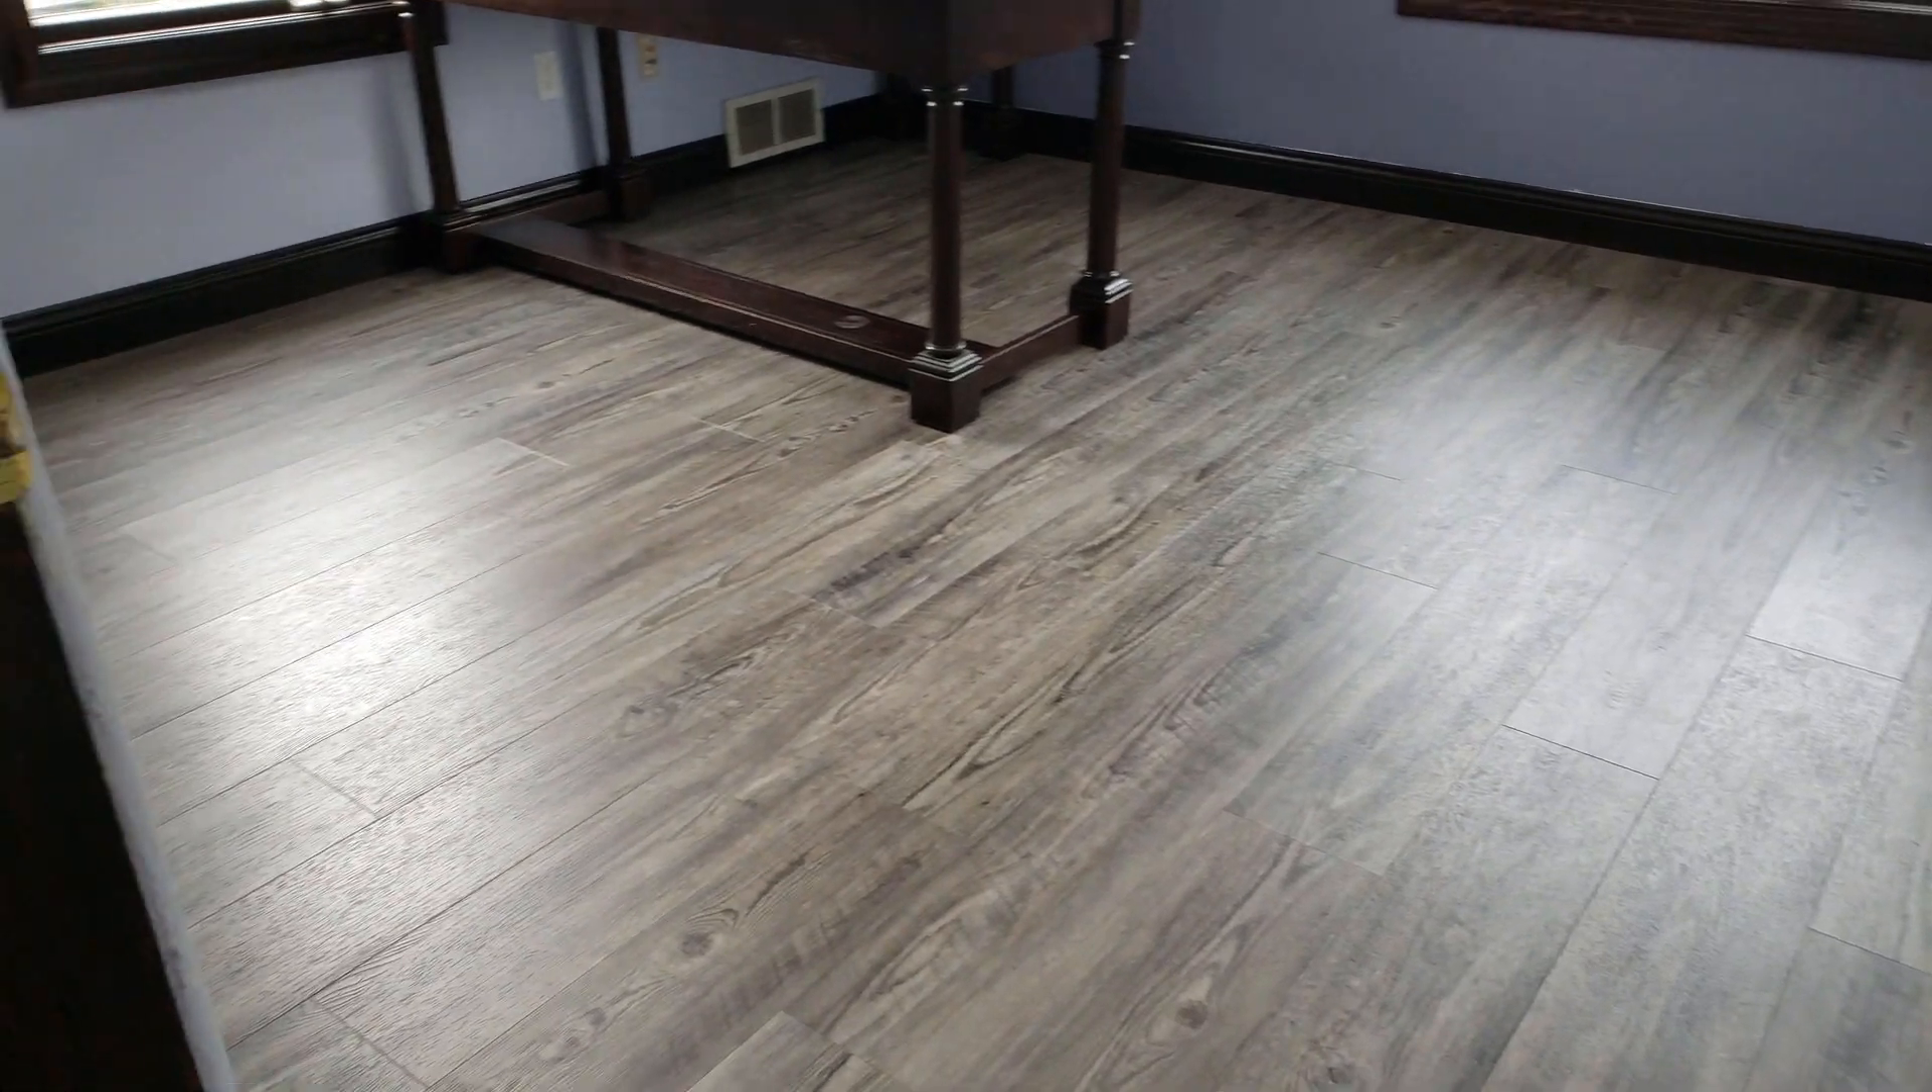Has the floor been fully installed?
Yes.